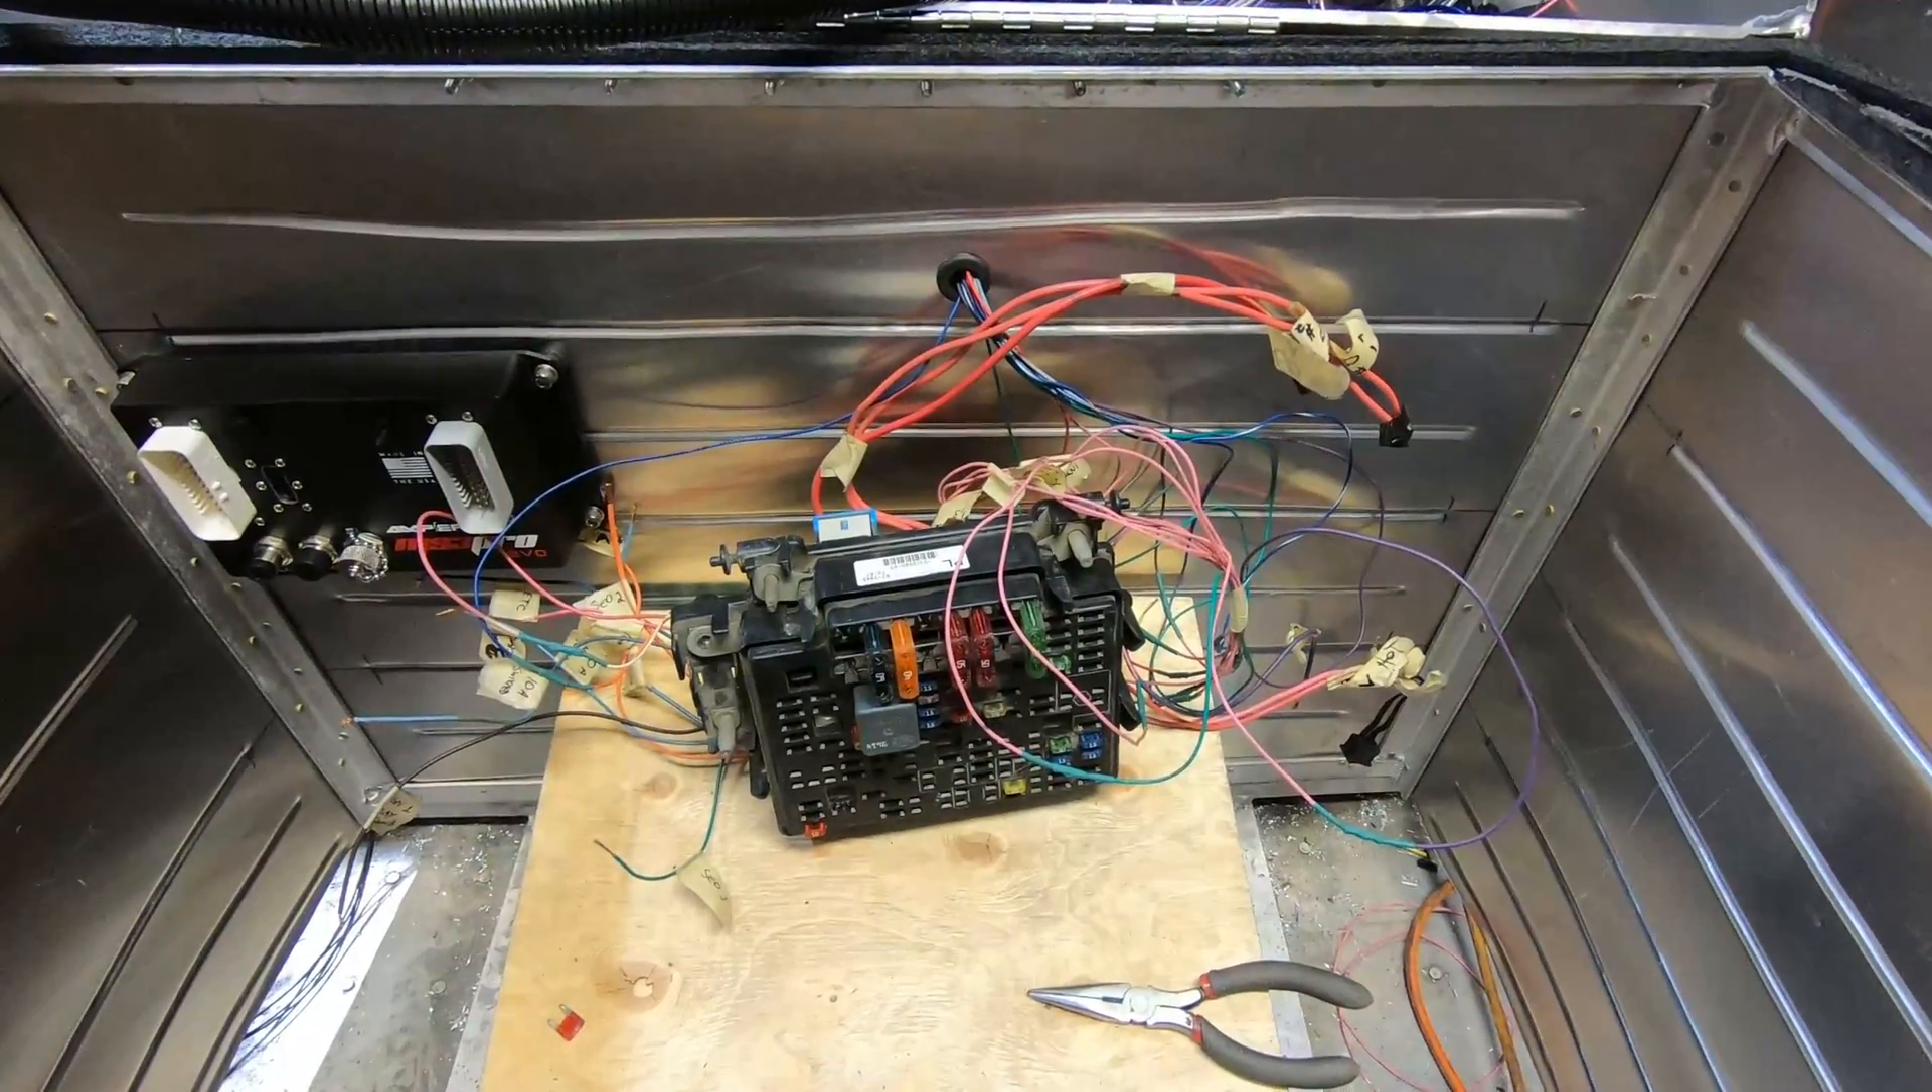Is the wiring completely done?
No.